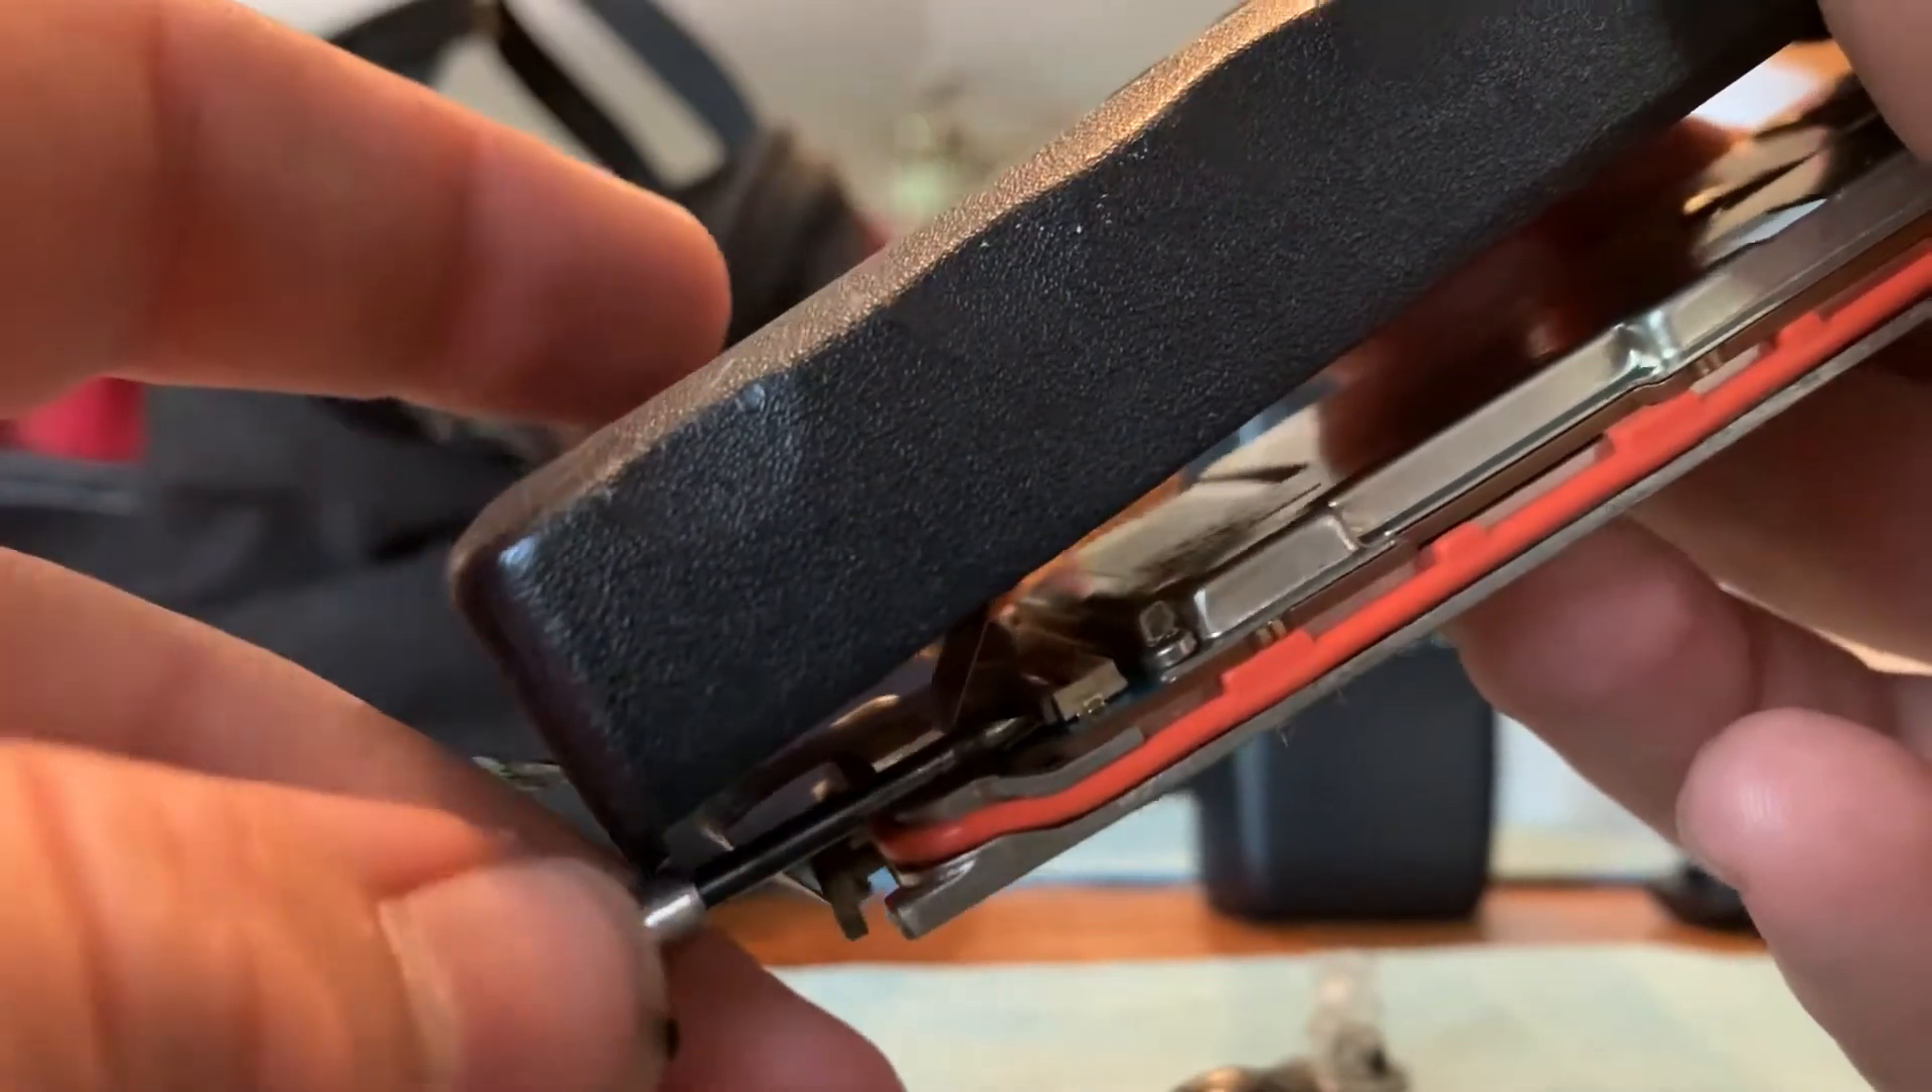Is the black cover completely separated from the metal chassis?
No.